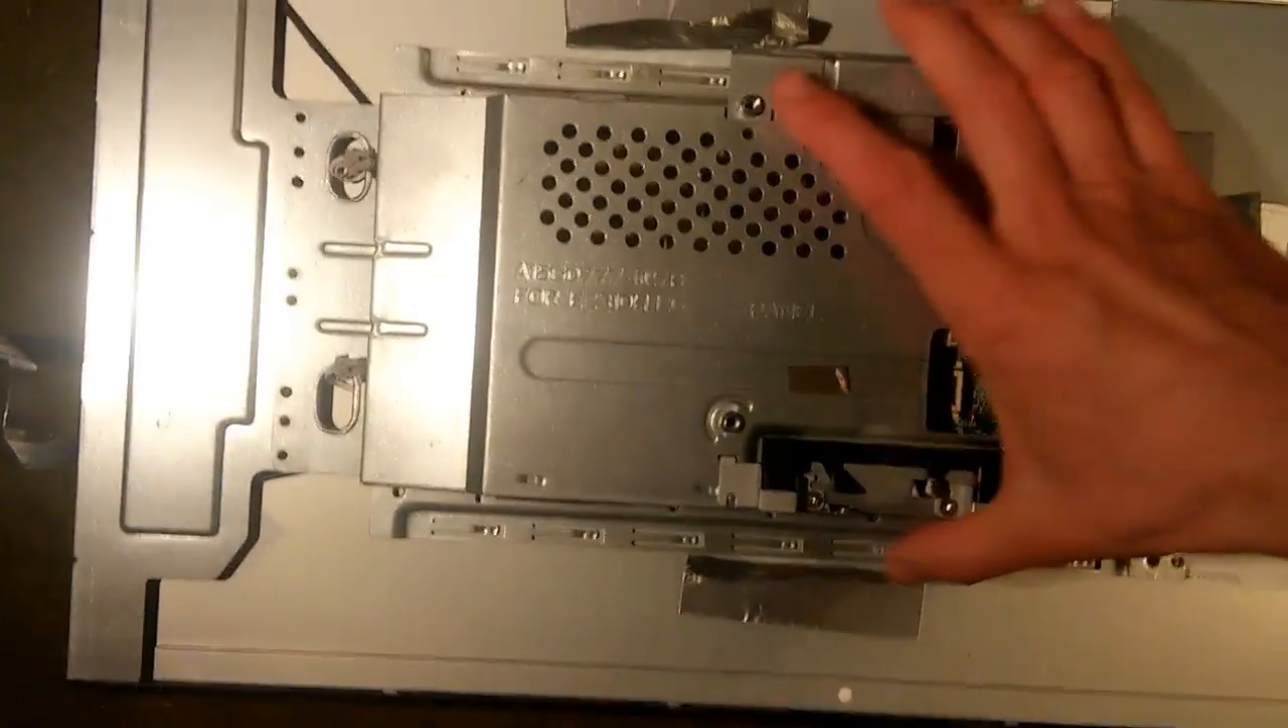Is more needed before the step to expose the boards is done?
Yes.